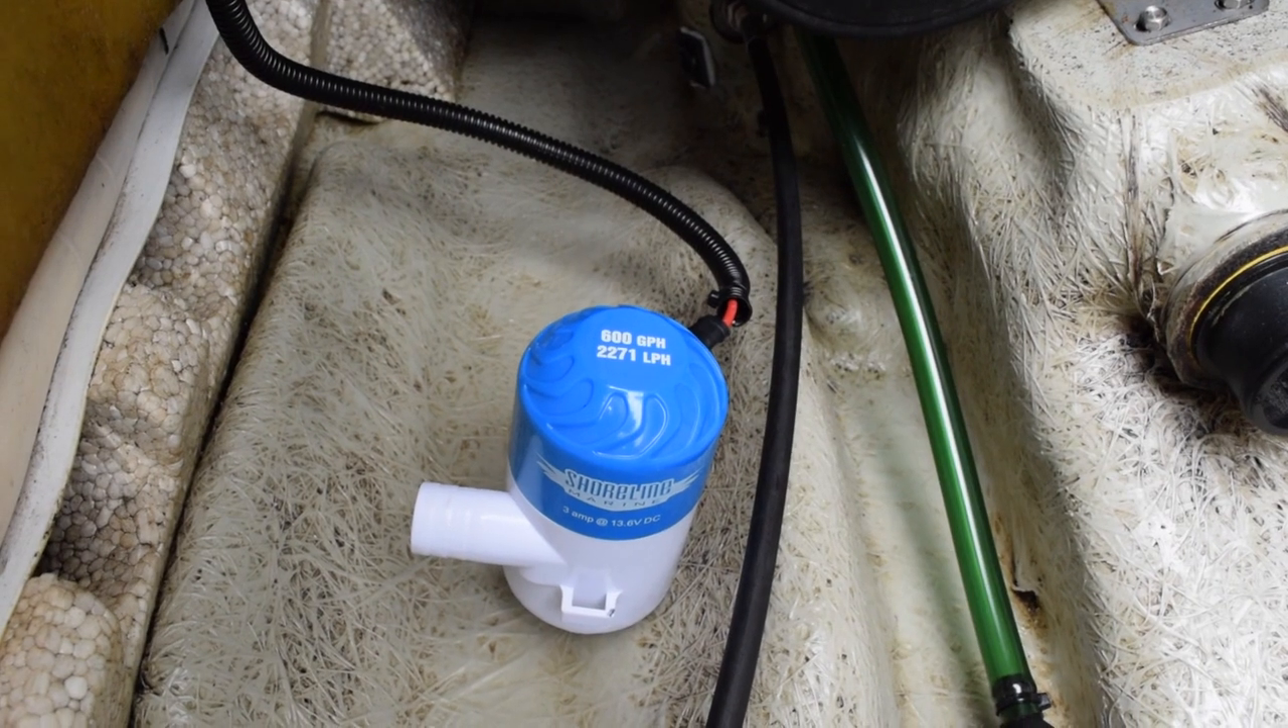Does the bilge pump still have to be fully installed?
Yes.